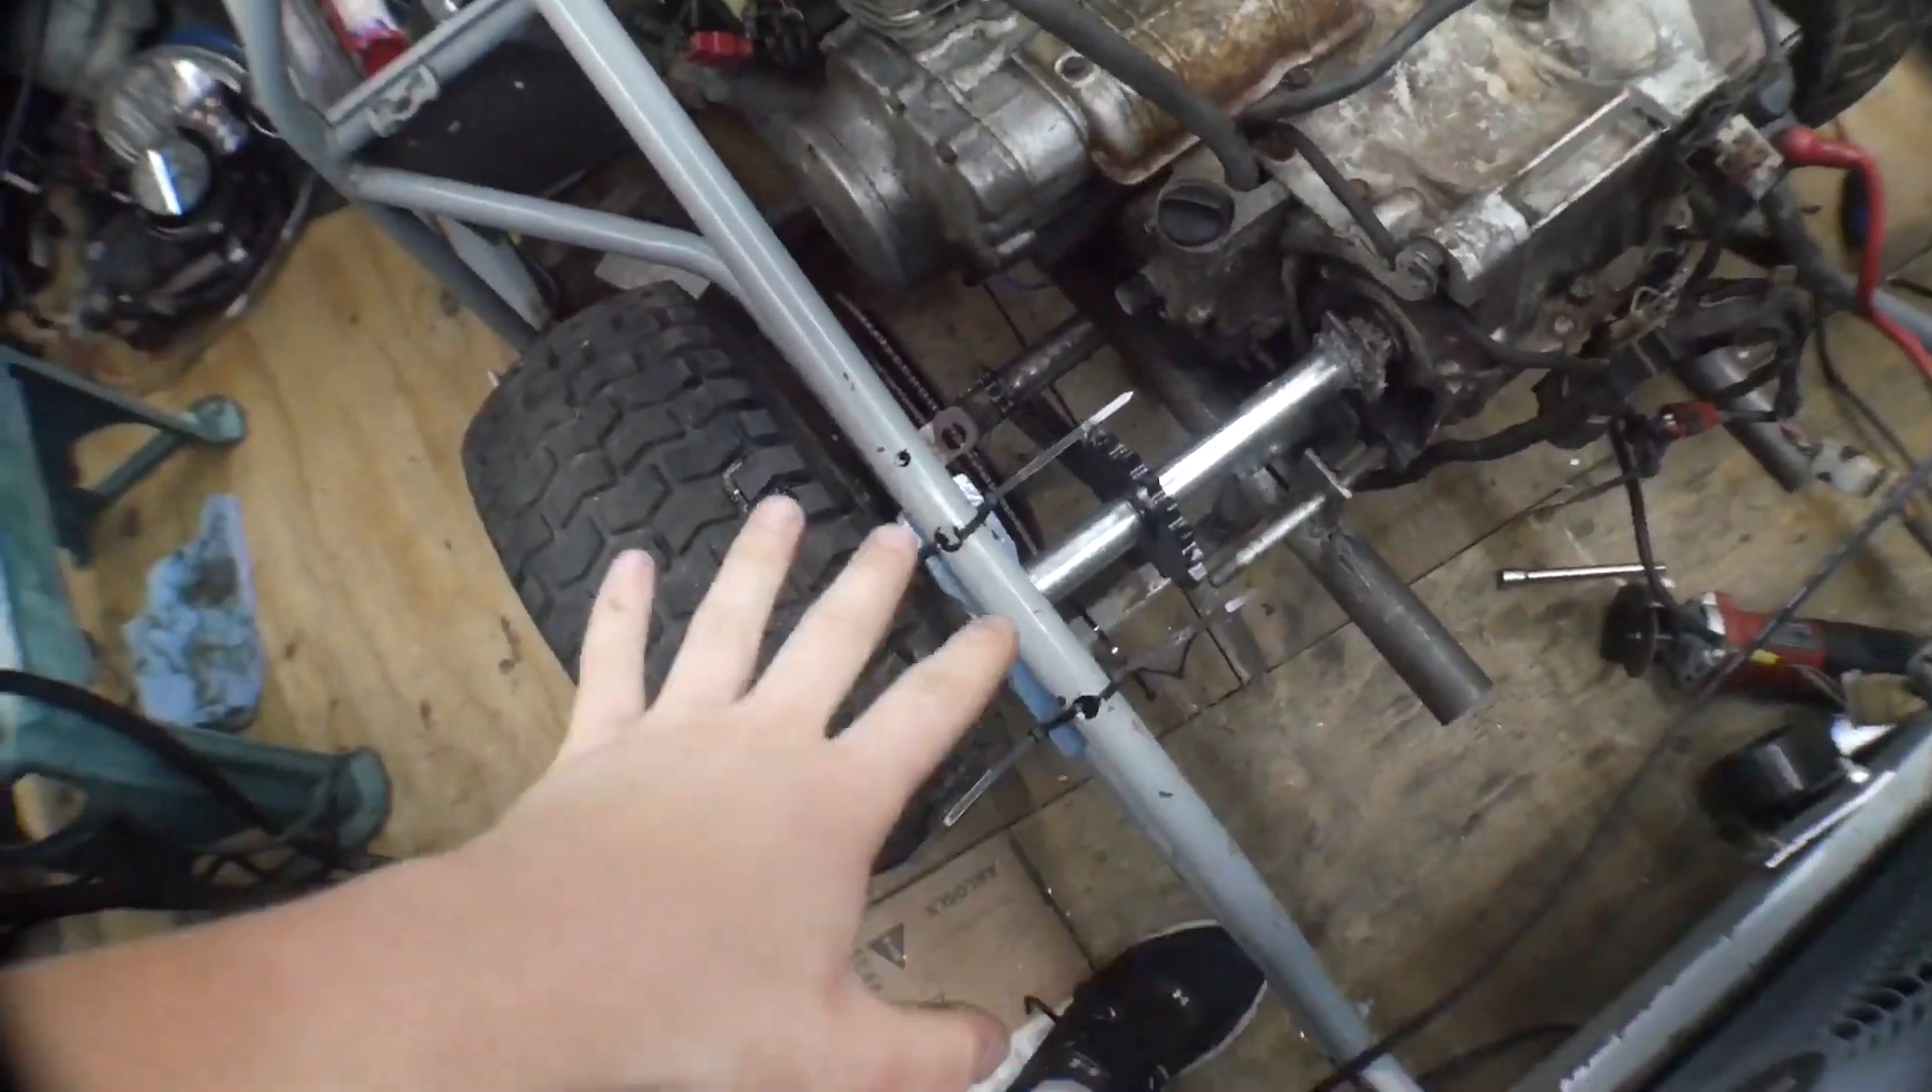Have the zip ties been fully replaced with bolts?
No.